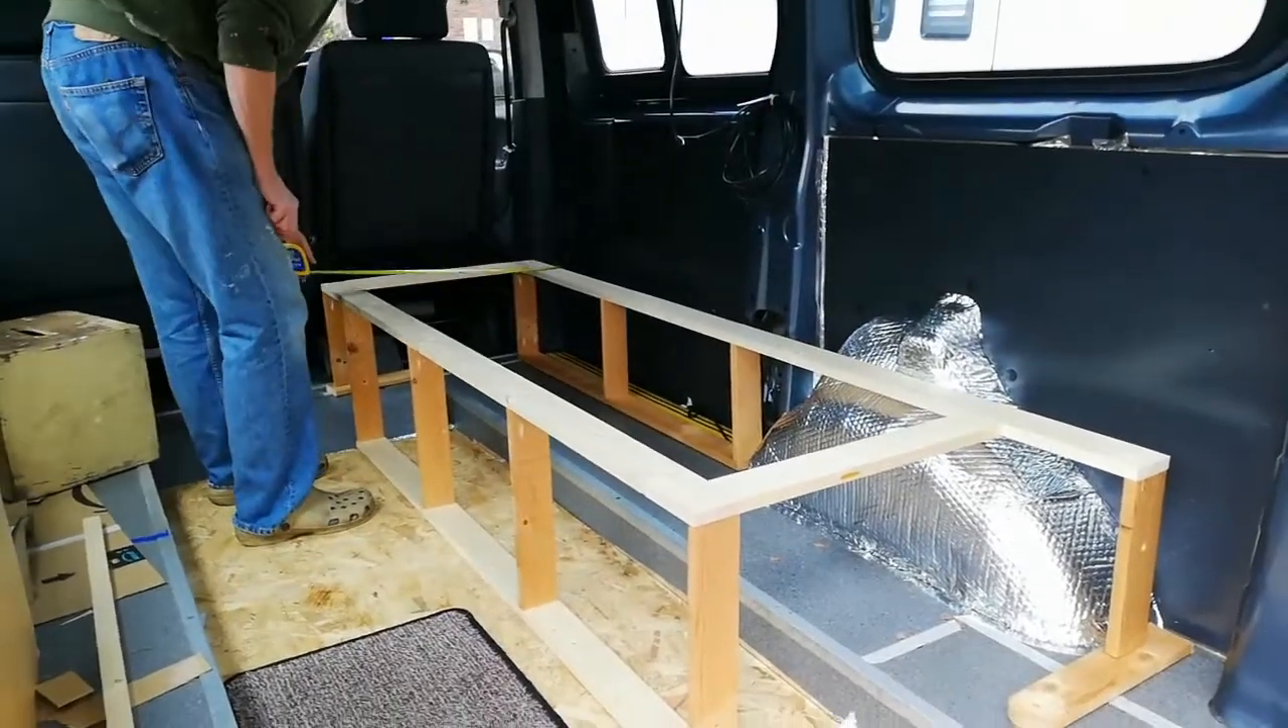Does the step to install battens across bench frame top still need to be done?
Yes.